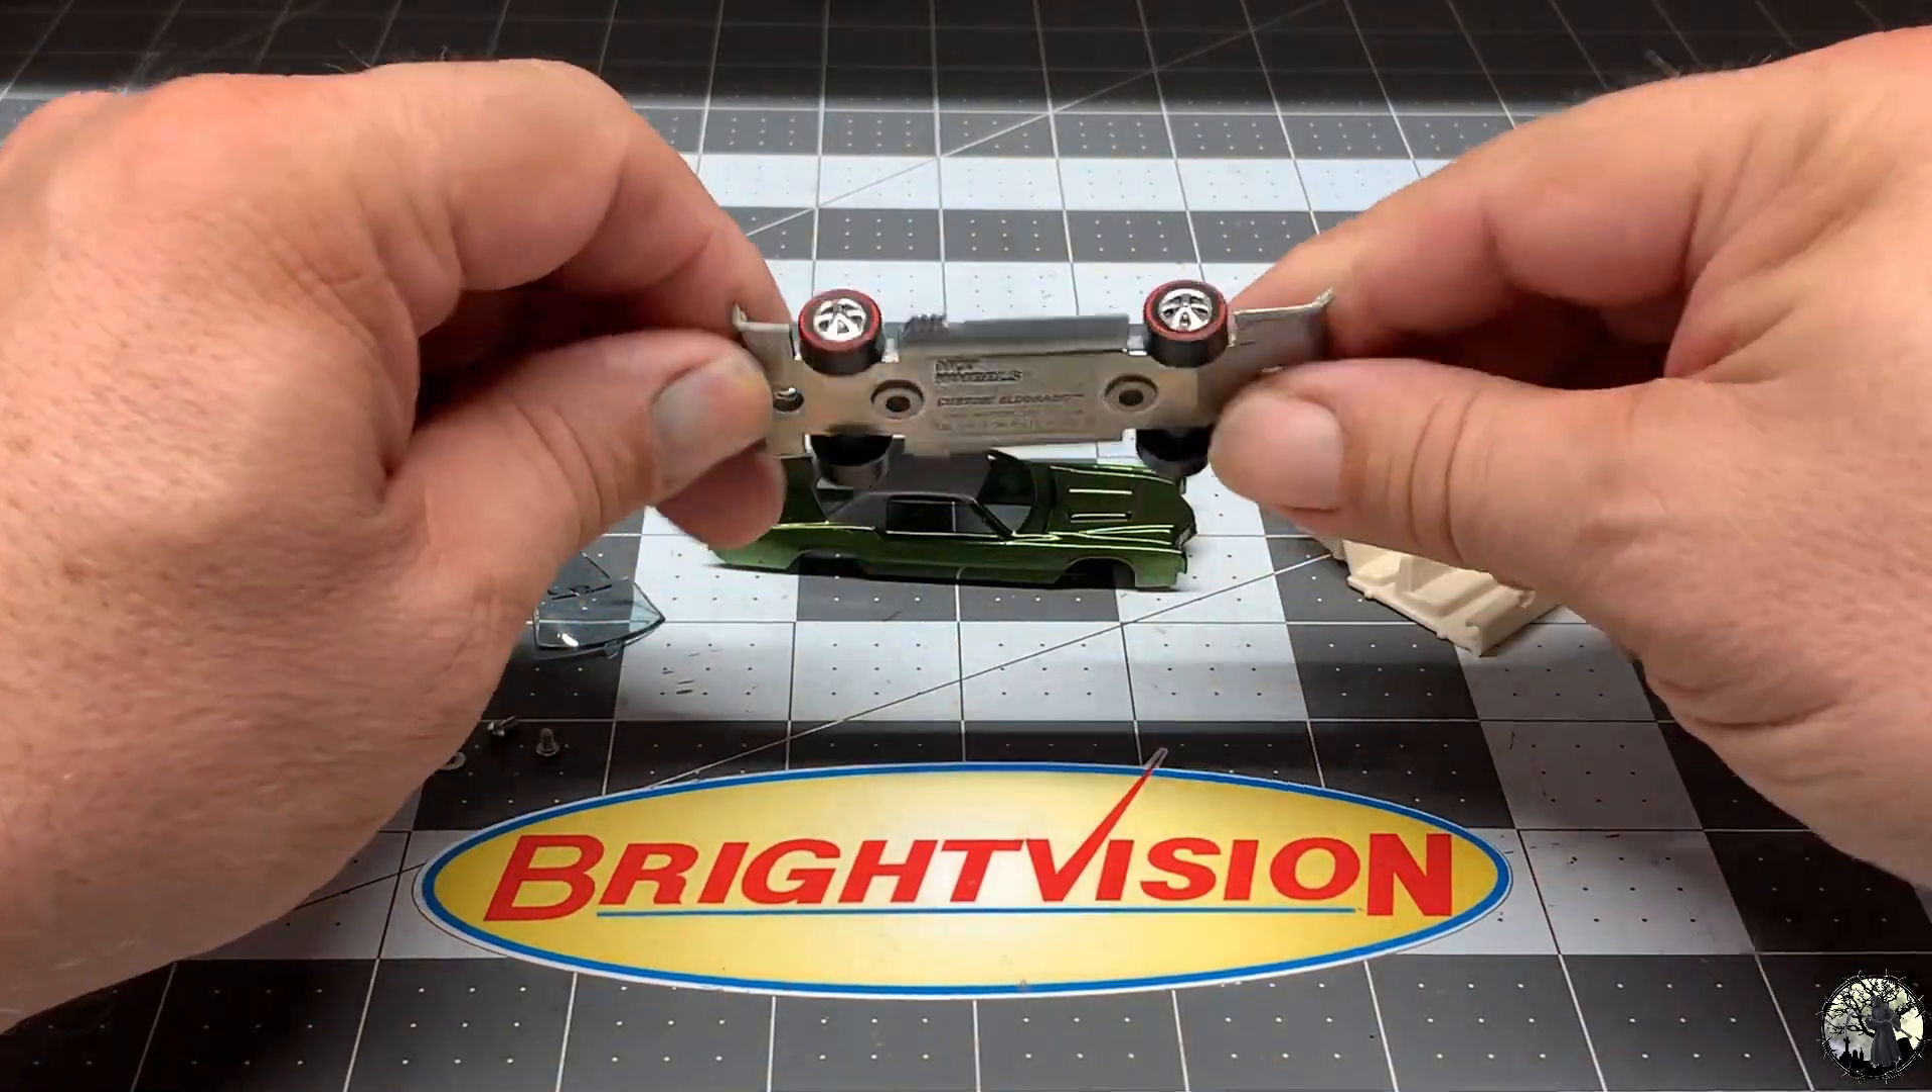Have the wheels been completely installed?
Yes.